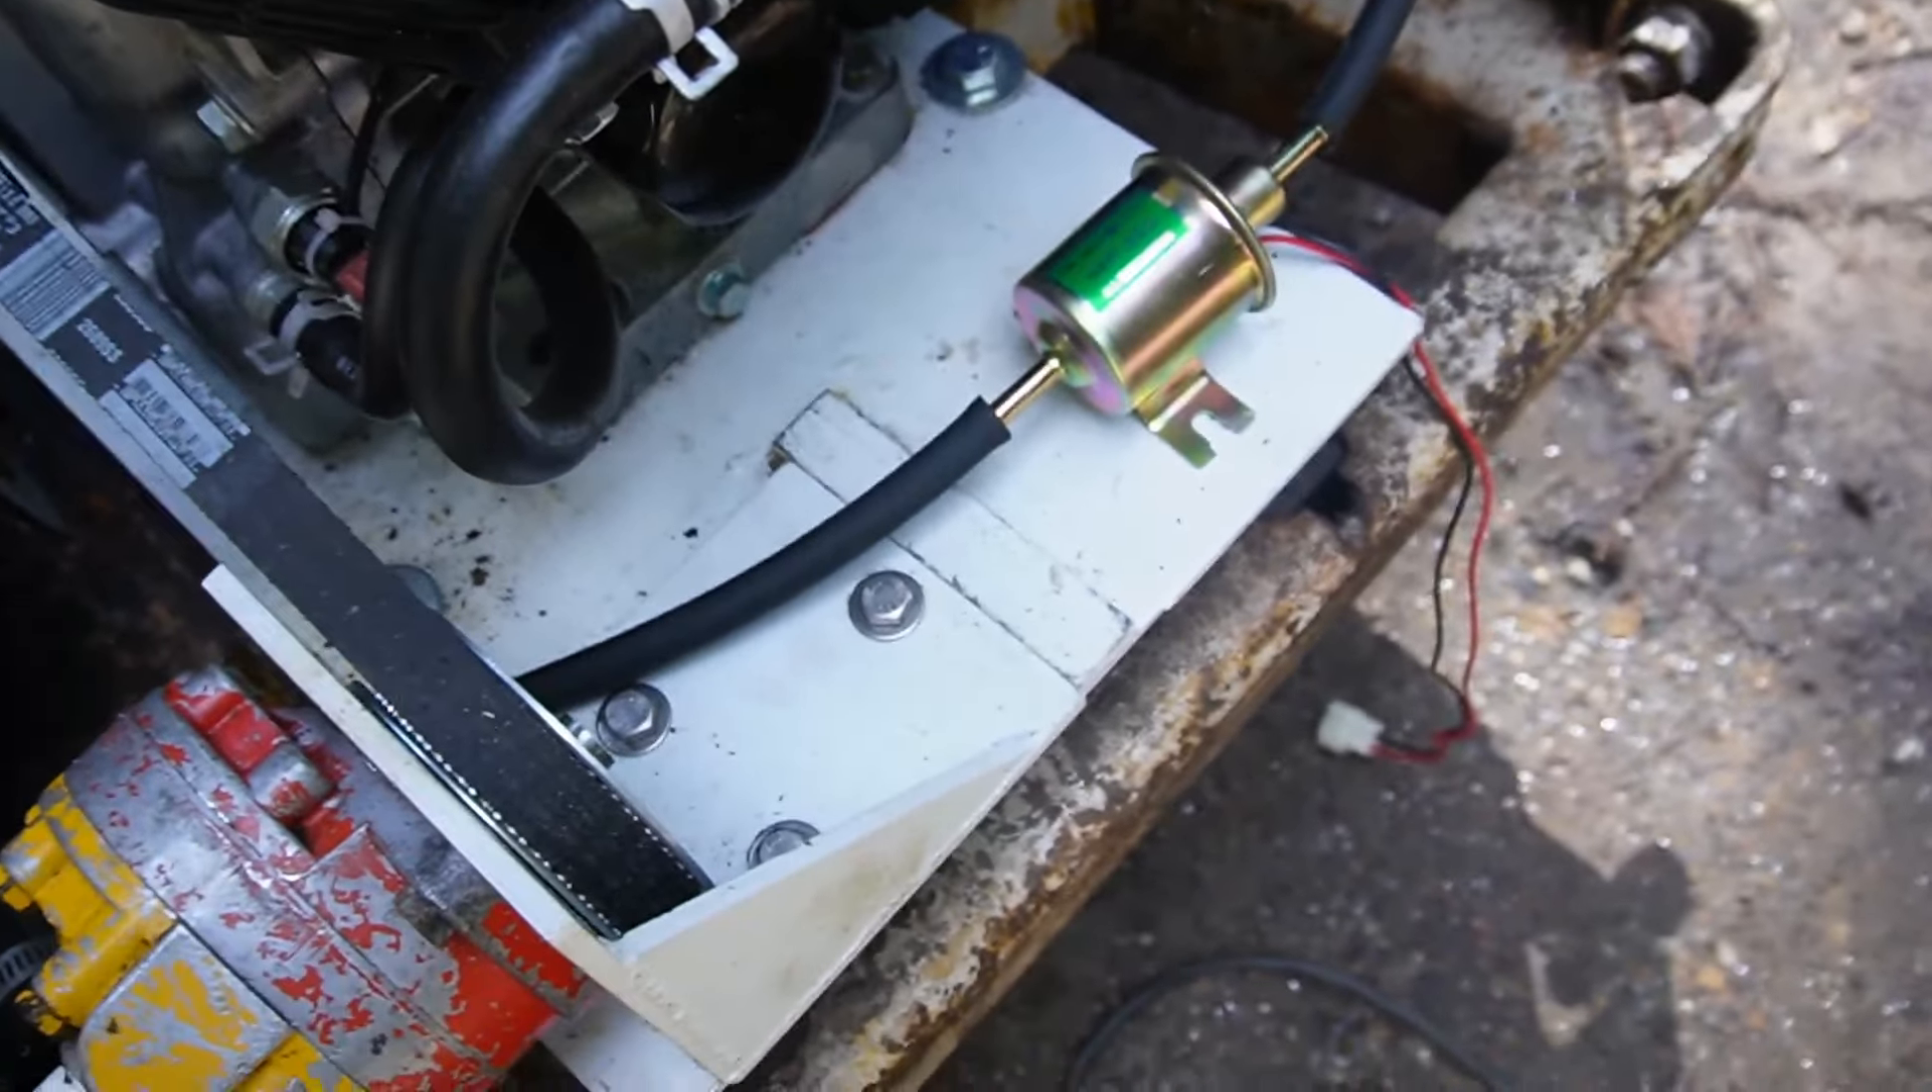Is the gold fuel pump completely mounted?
No.